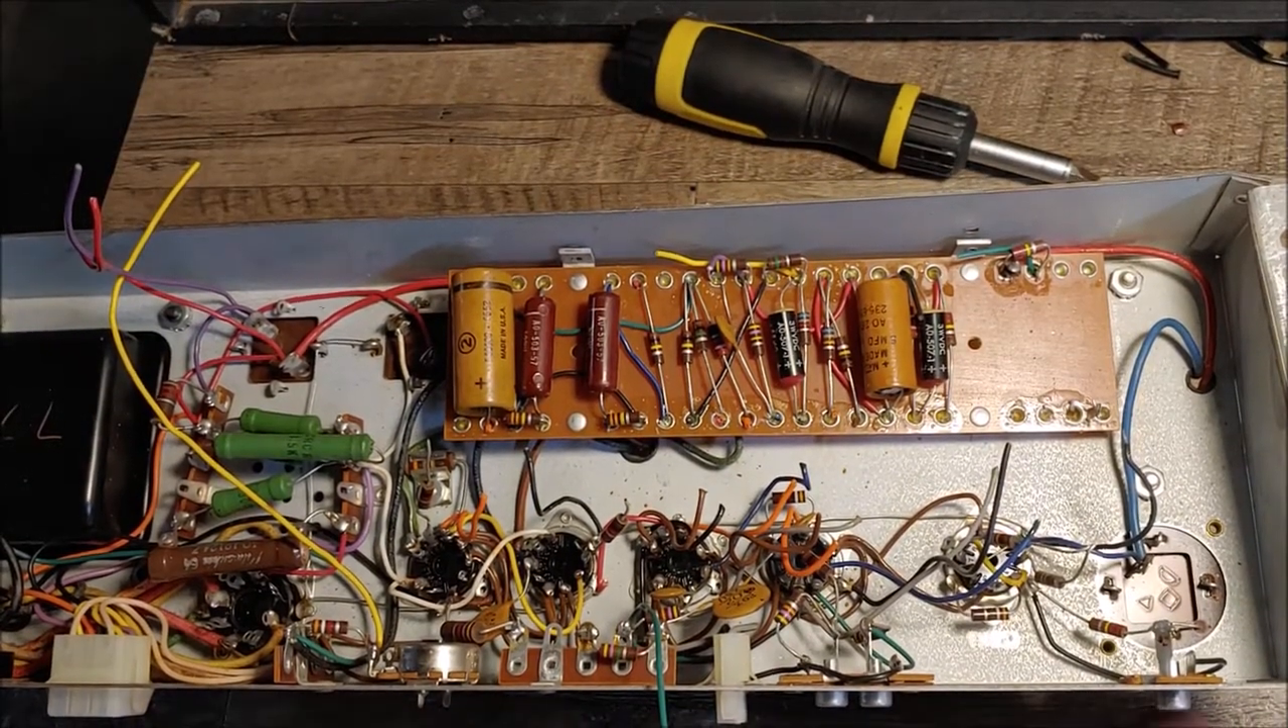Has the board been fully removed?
No.